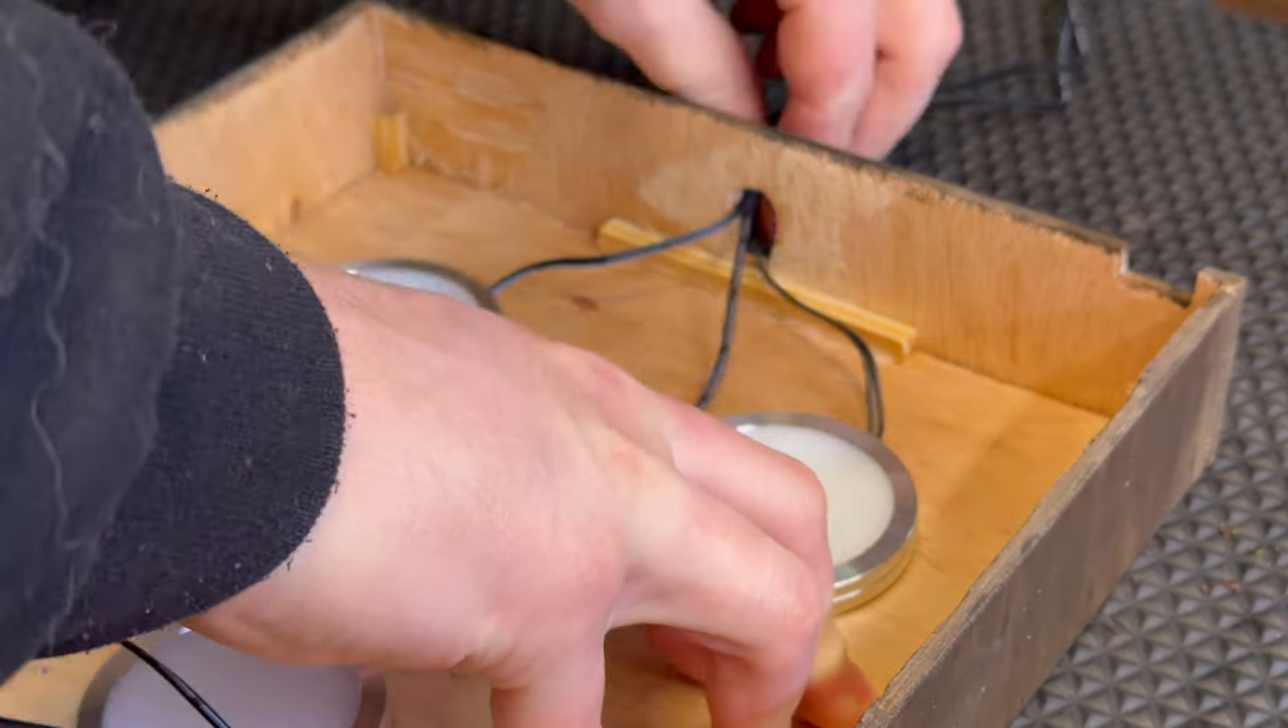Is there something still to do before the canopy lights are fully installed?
Yes.